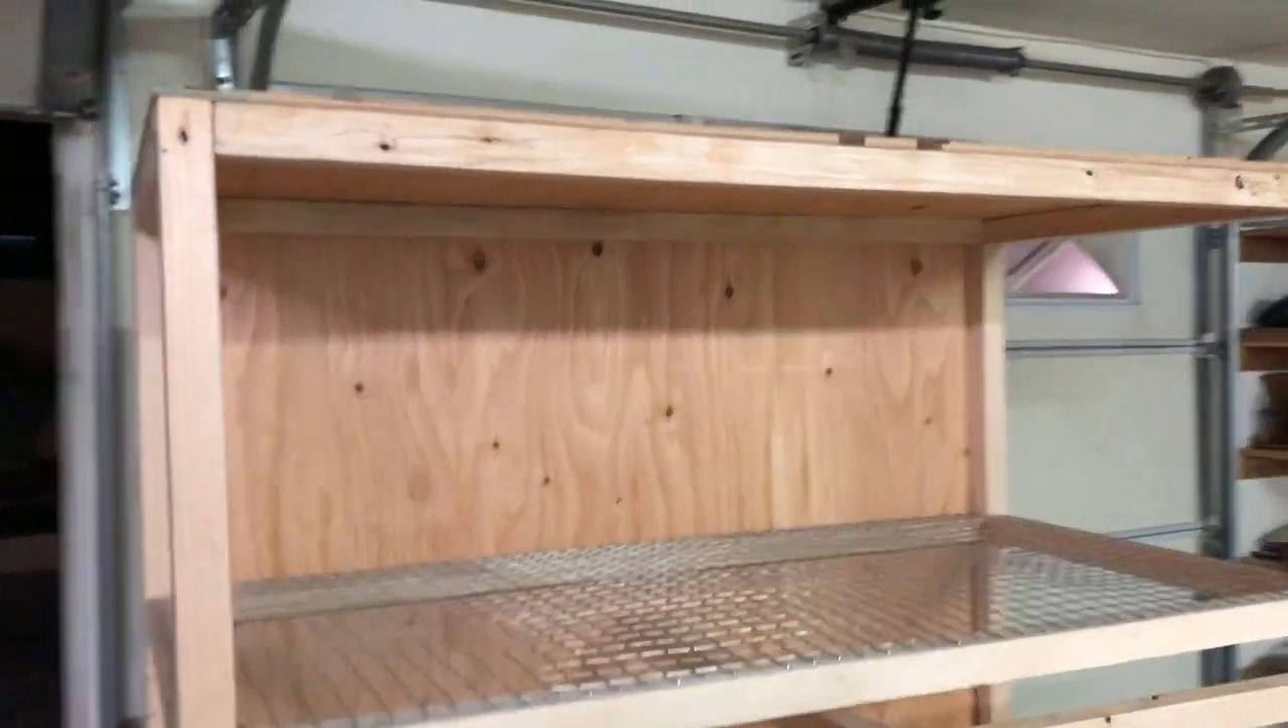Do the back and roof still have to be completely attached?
No.